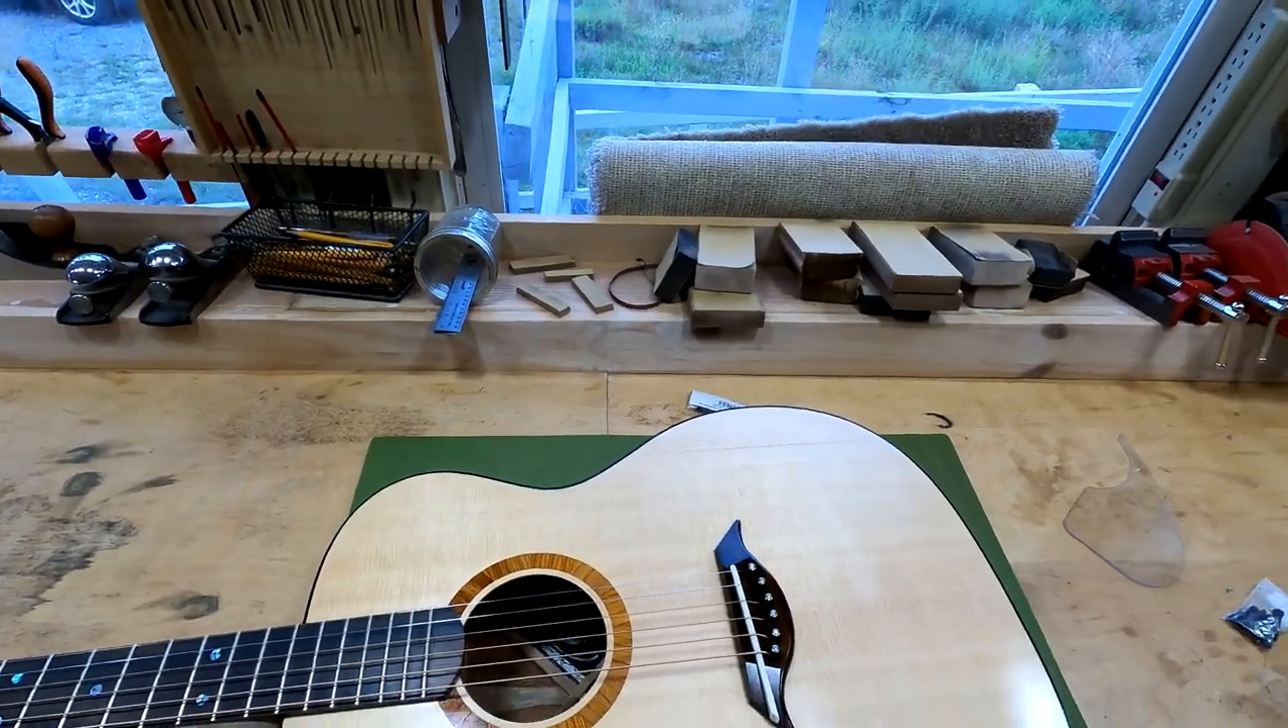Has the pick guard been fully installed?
No.